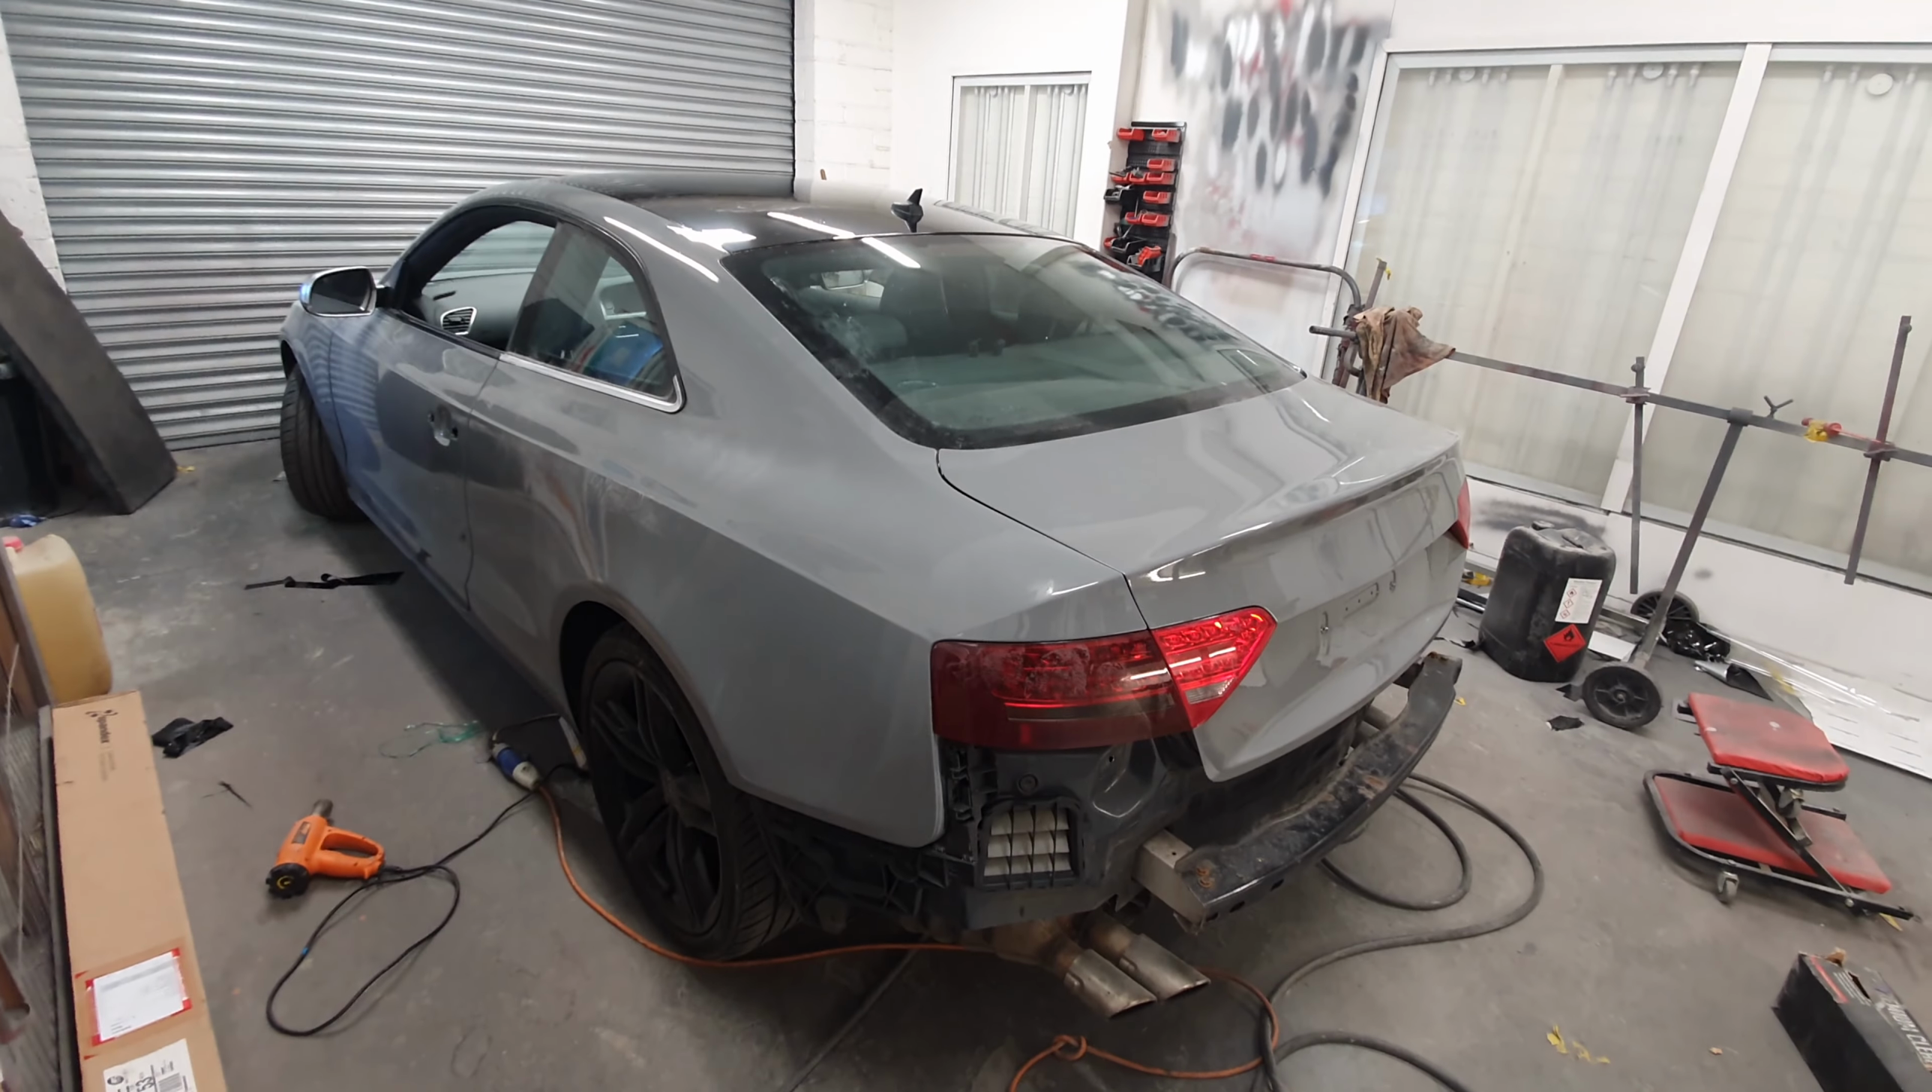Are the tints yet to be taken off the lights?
Yes.